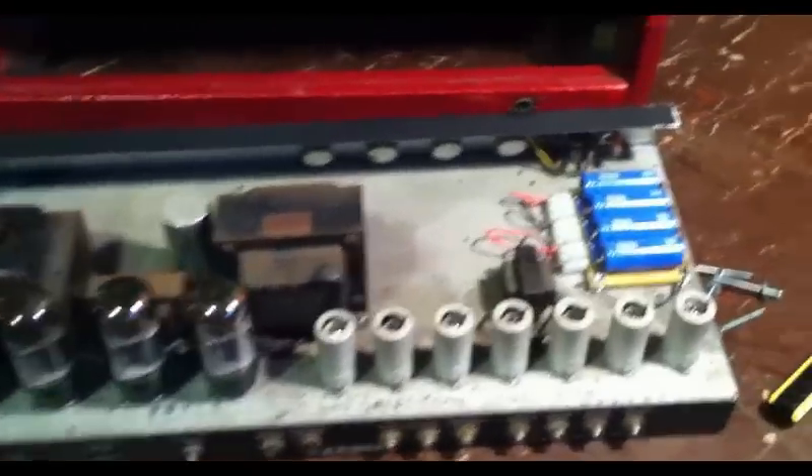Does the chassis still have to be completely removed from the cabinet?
No.